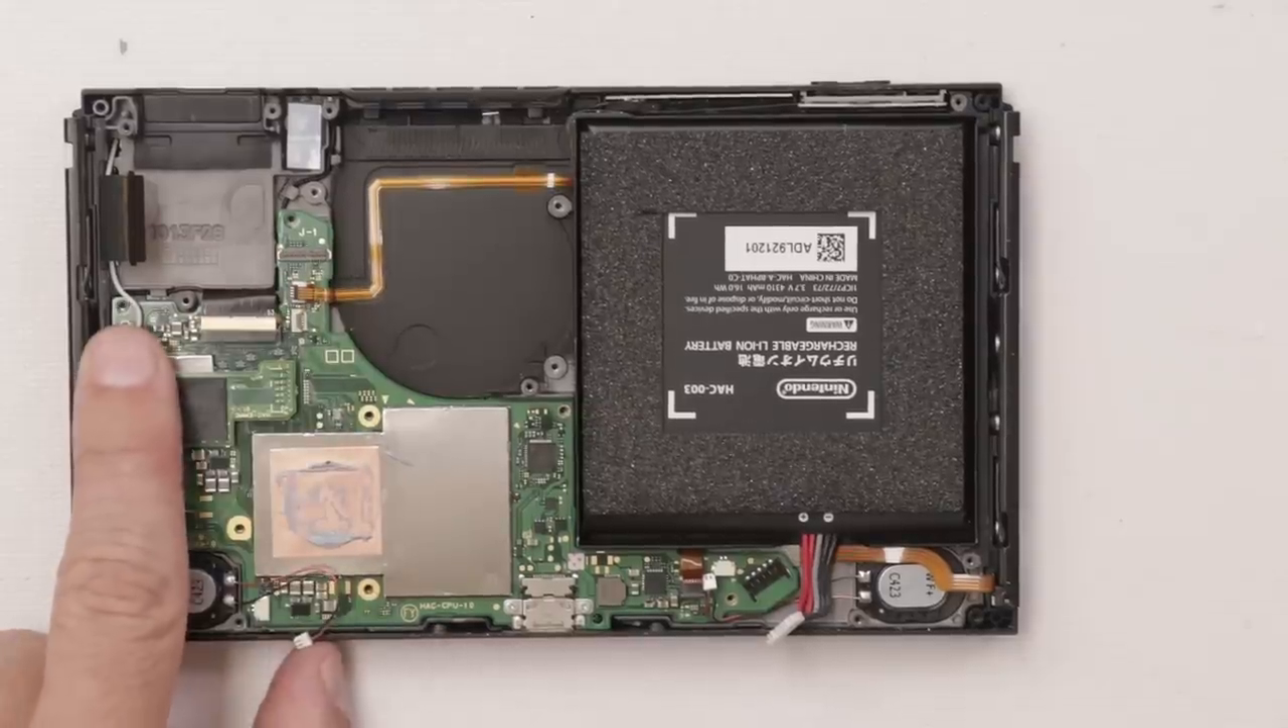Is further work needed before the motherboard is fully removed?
Yes.